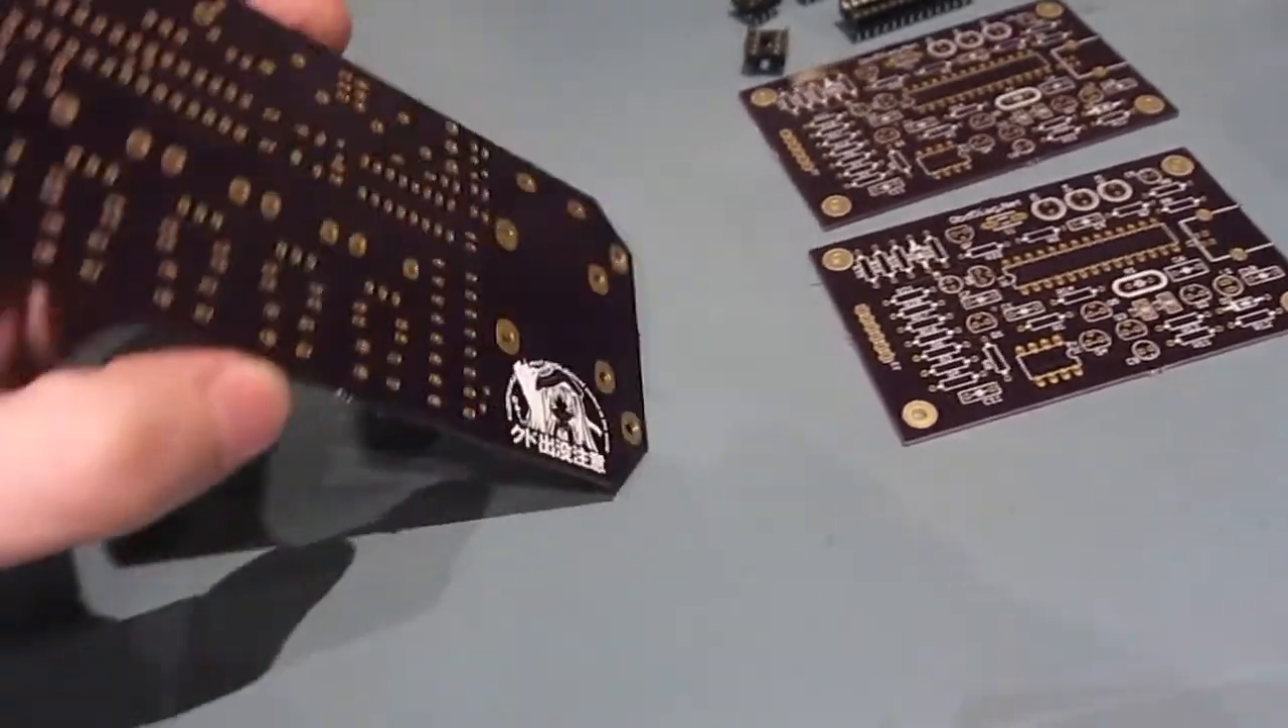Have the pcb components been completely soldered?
No.